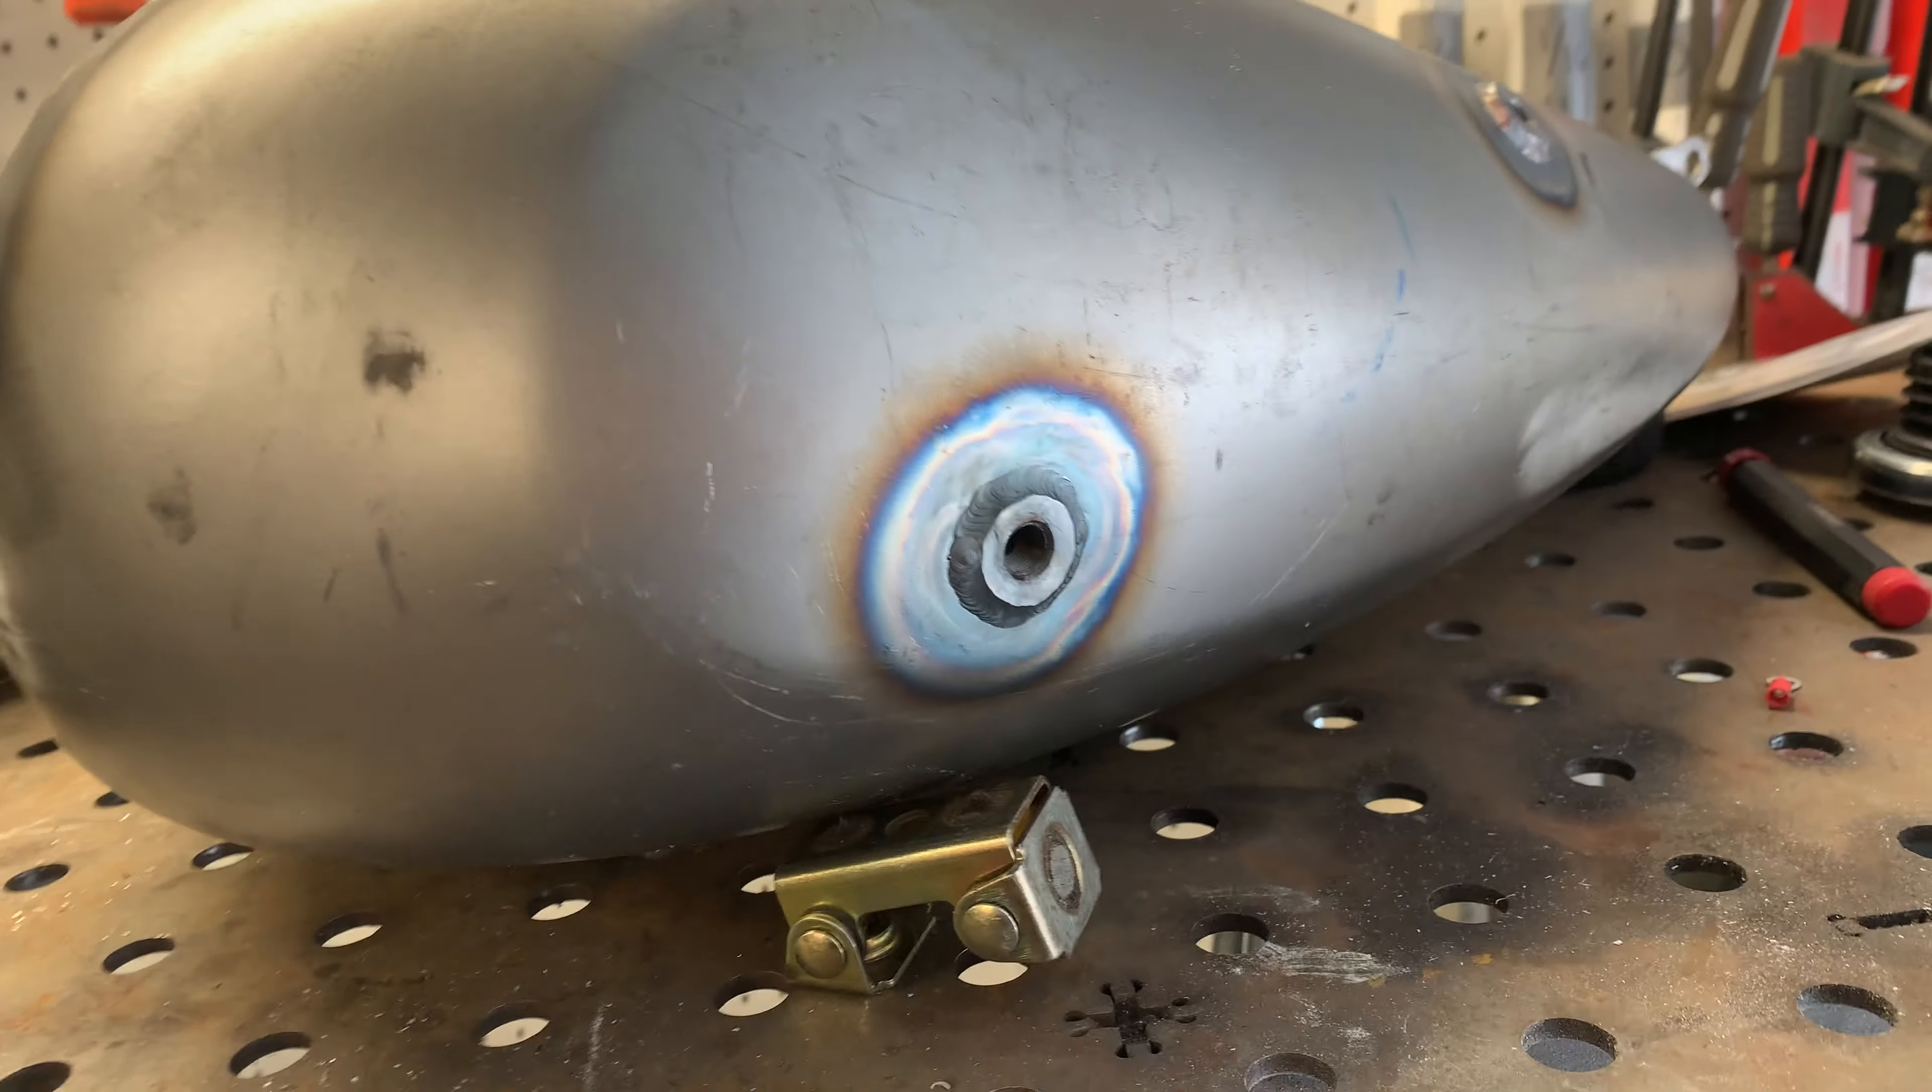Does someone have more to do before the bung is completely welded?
No.